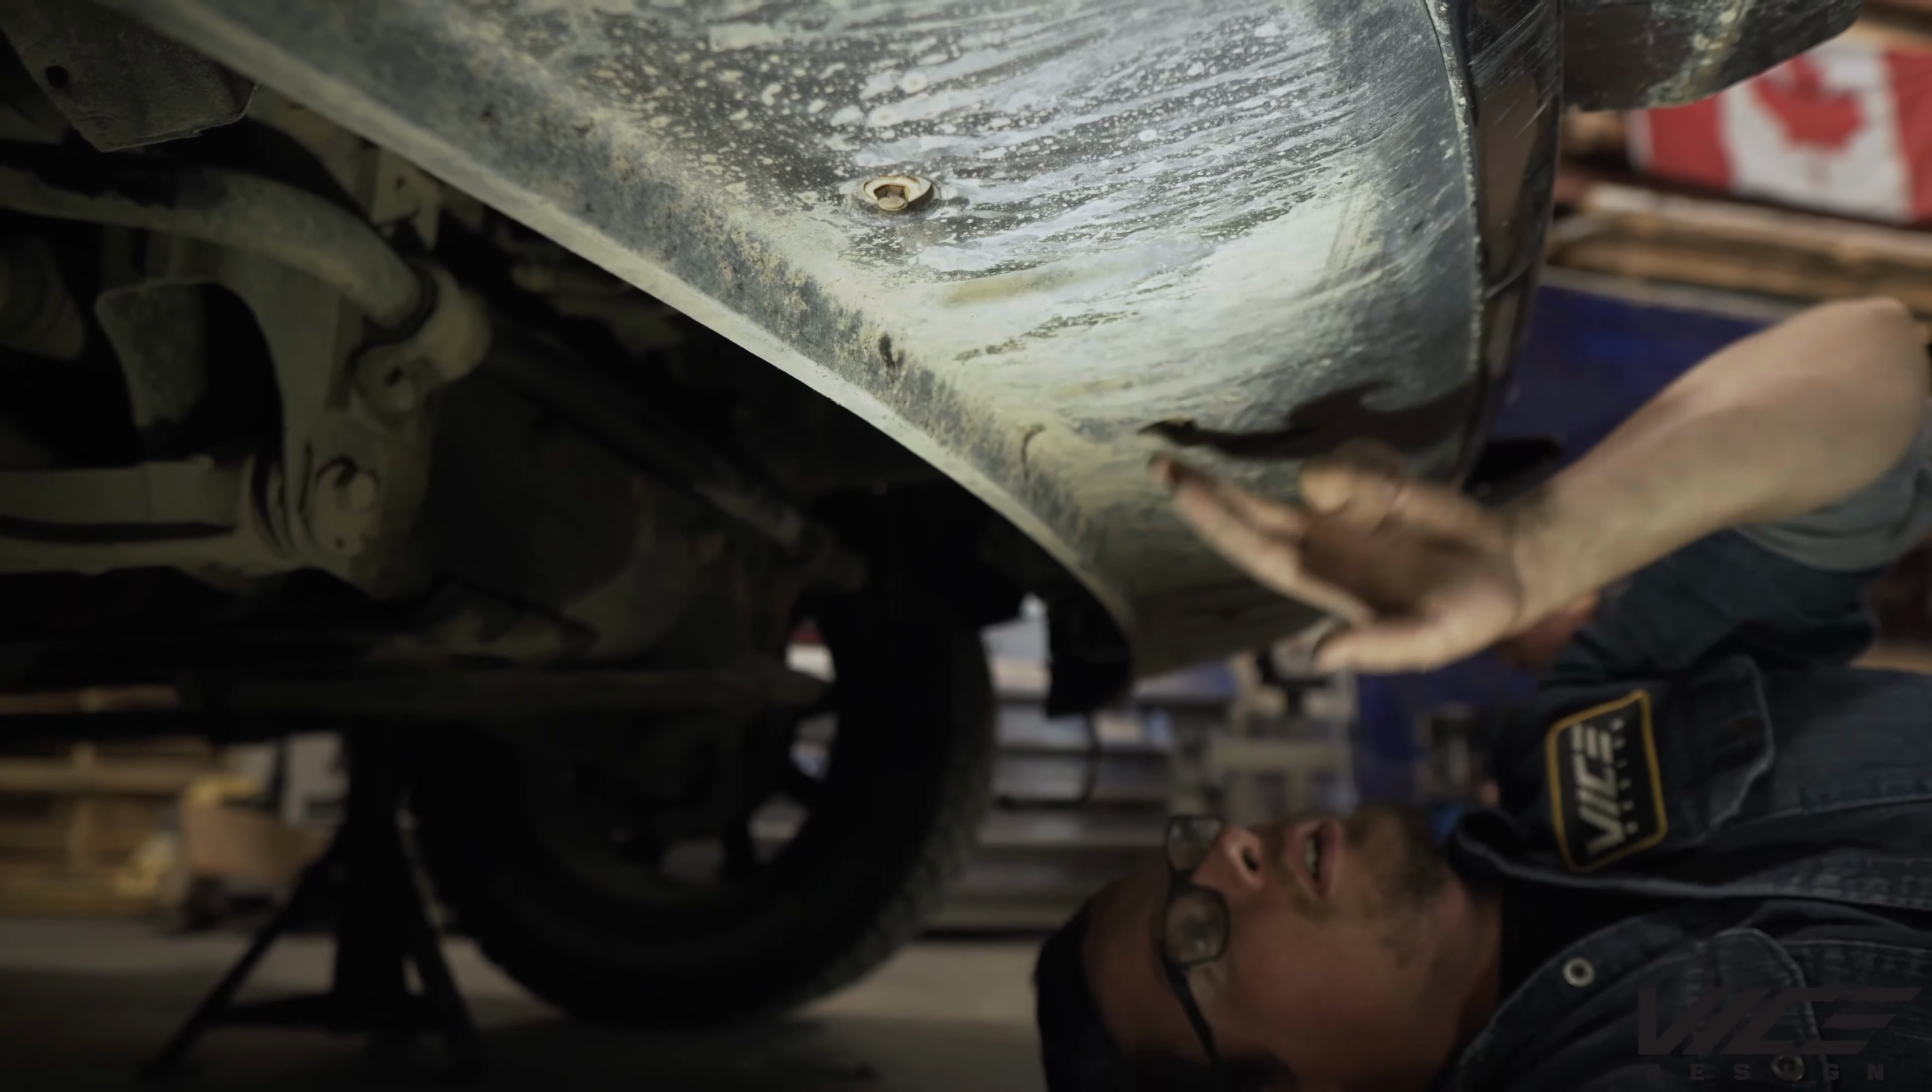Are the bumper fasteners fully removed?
No.